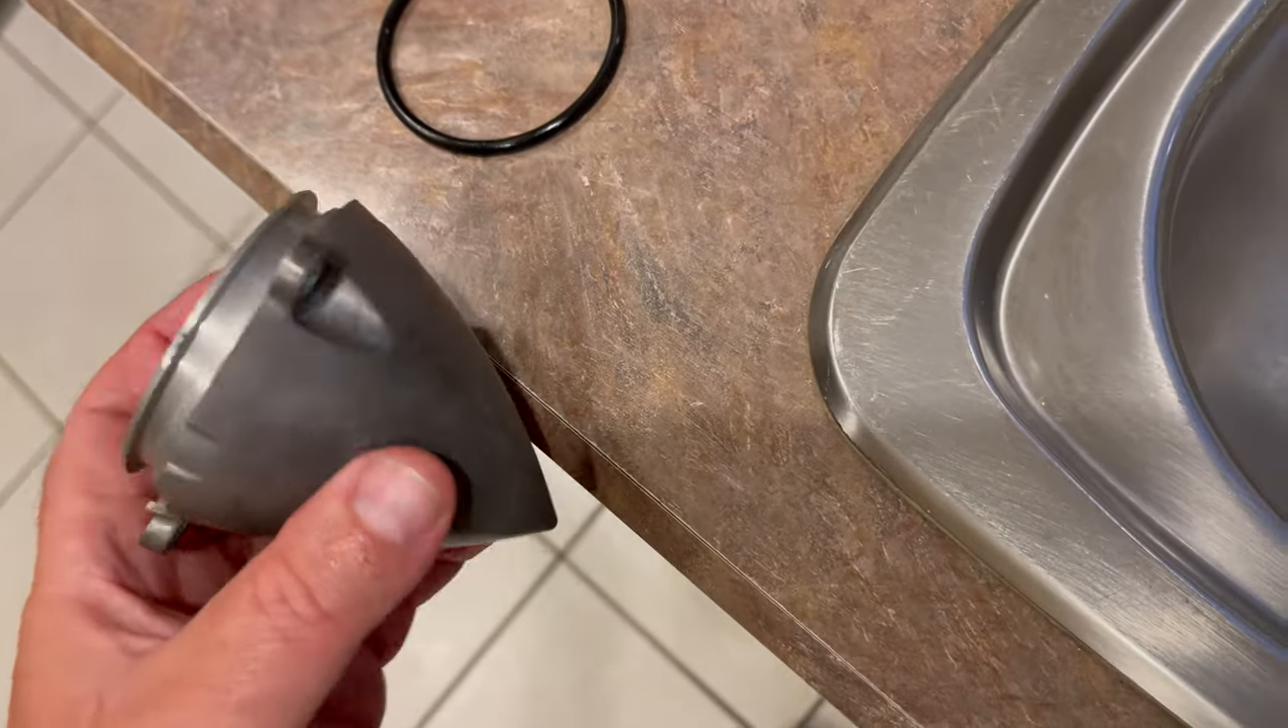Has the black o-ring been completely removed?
Yes.